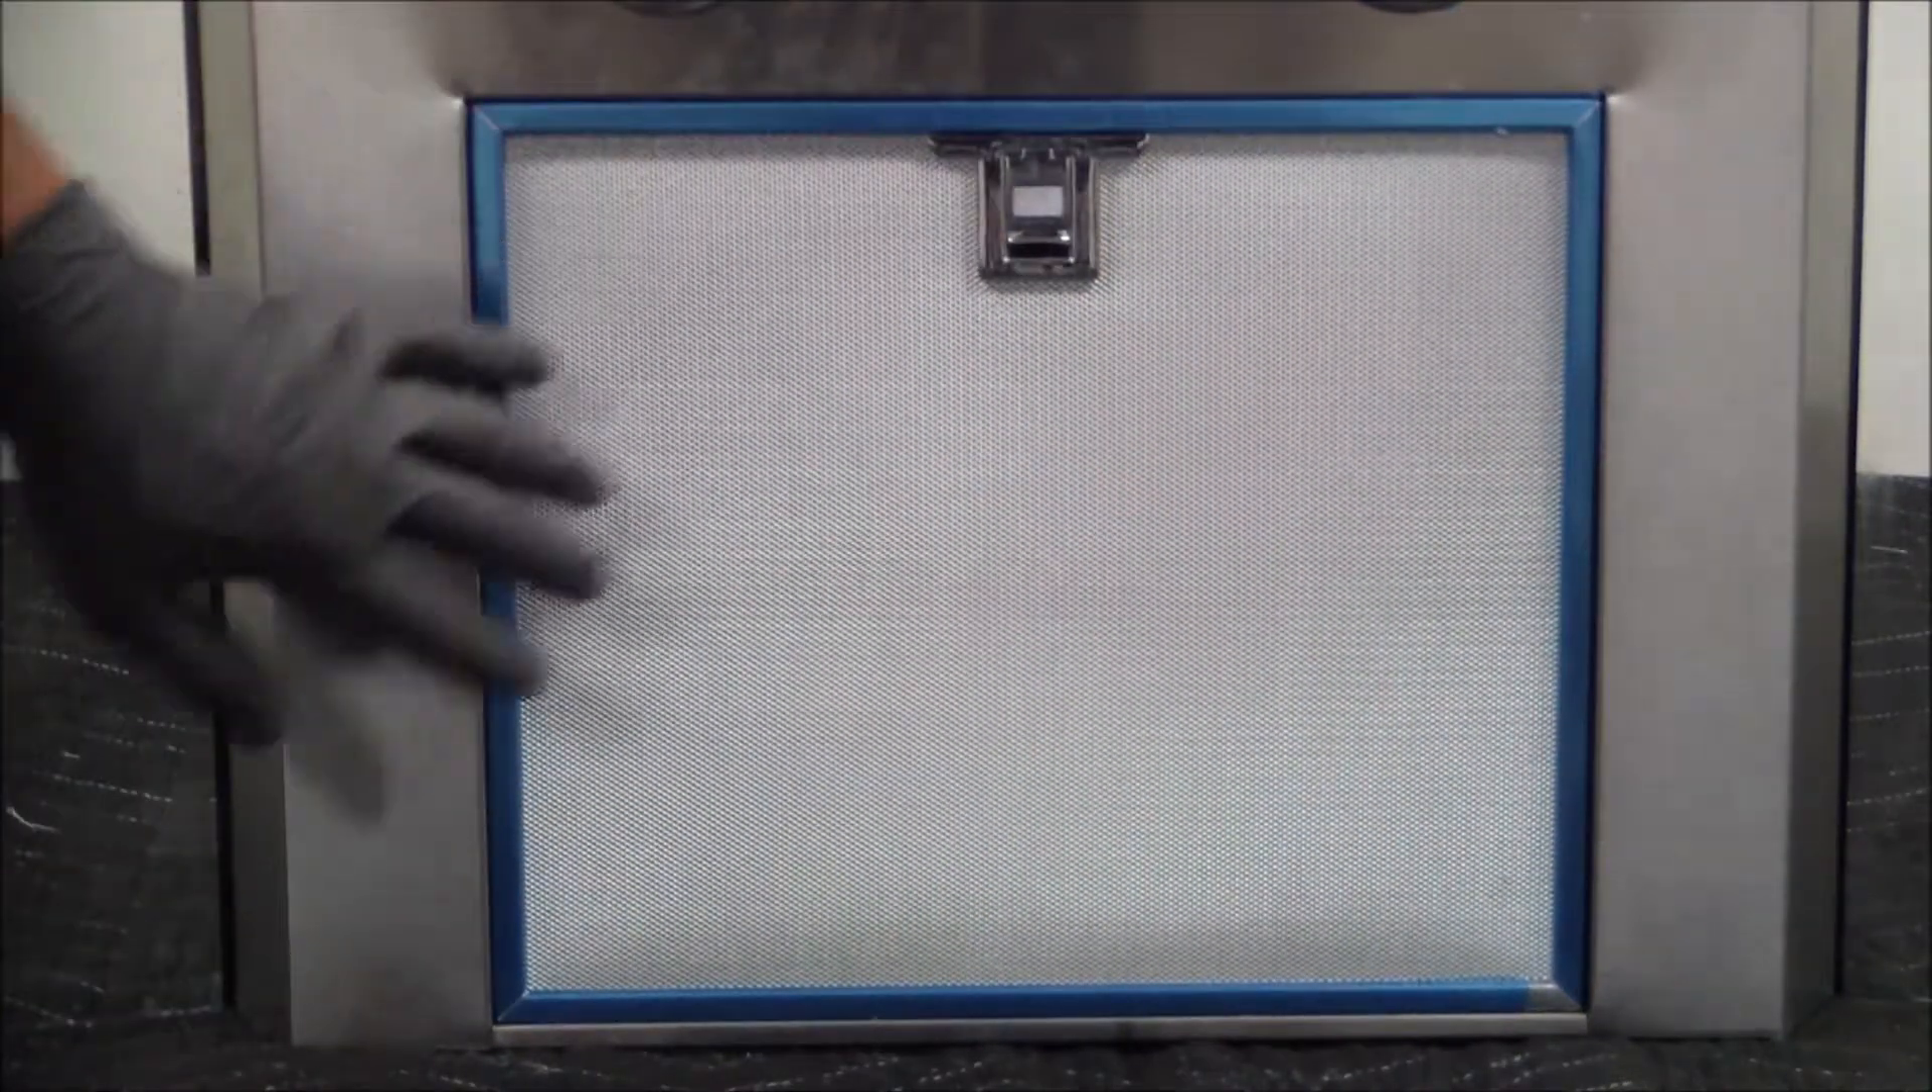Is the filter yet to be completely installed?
No.